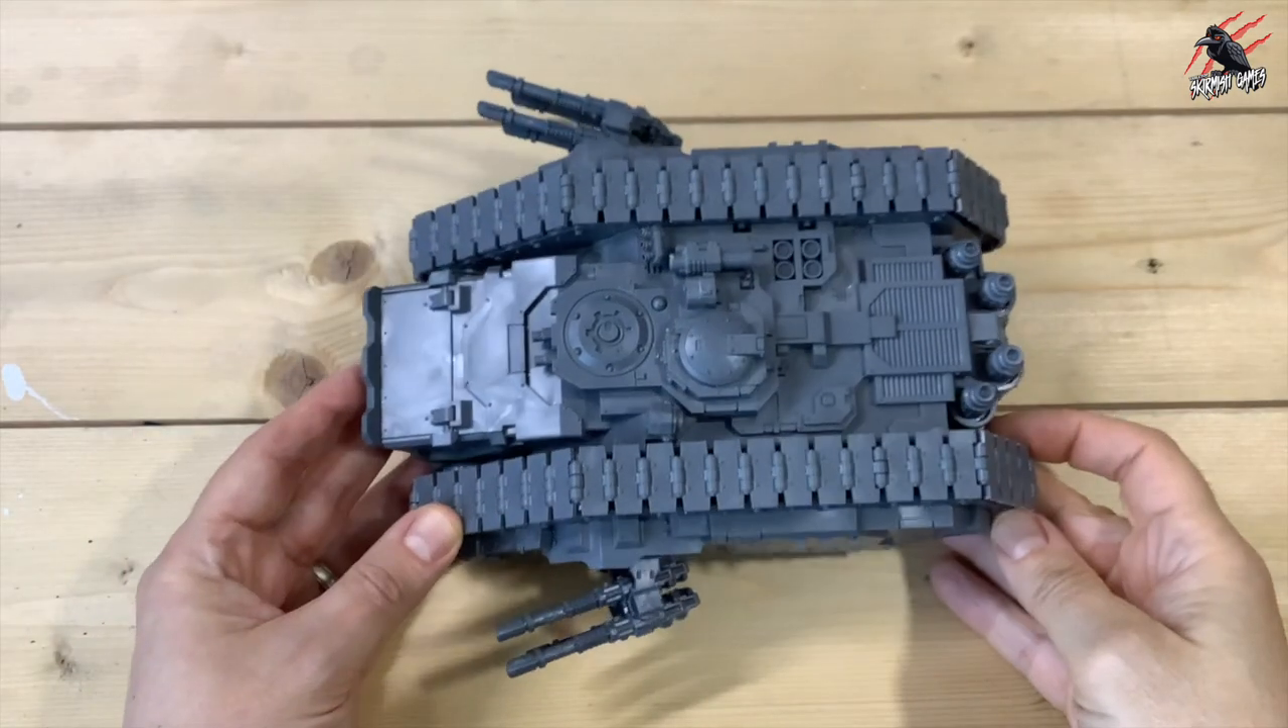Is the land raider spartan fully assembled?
Yes.